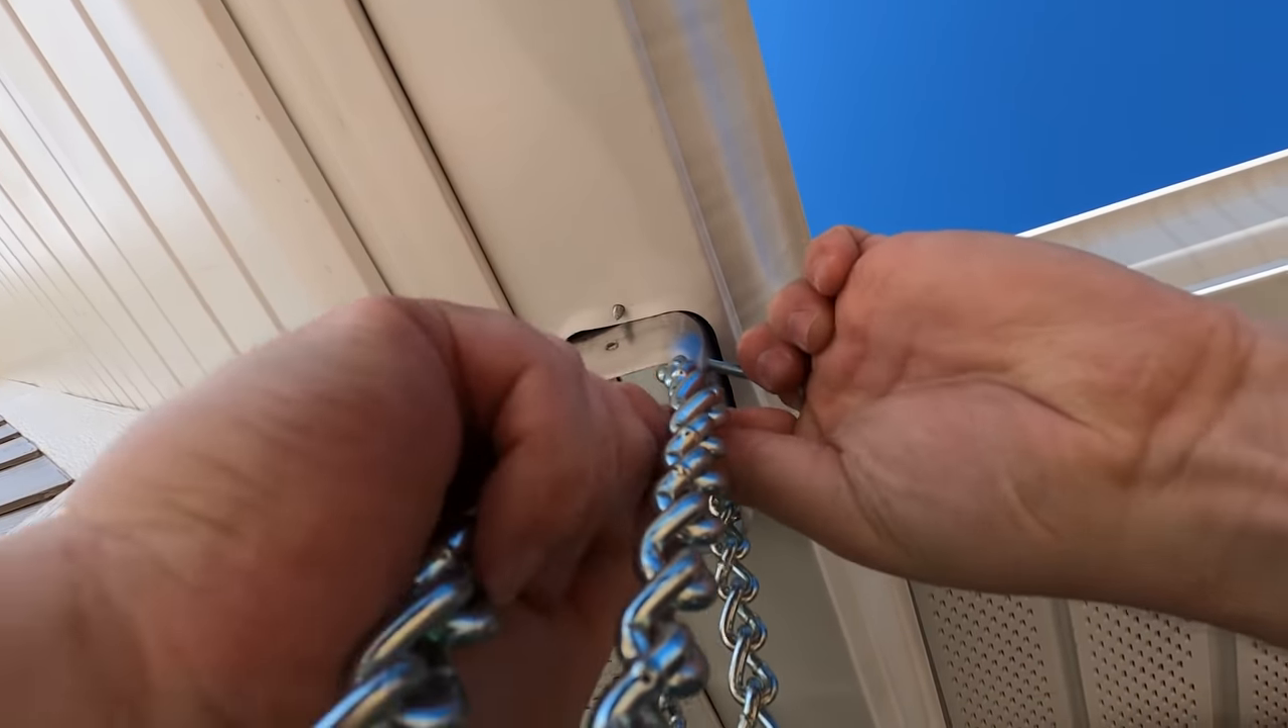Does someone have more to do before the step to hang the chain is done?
Yes.